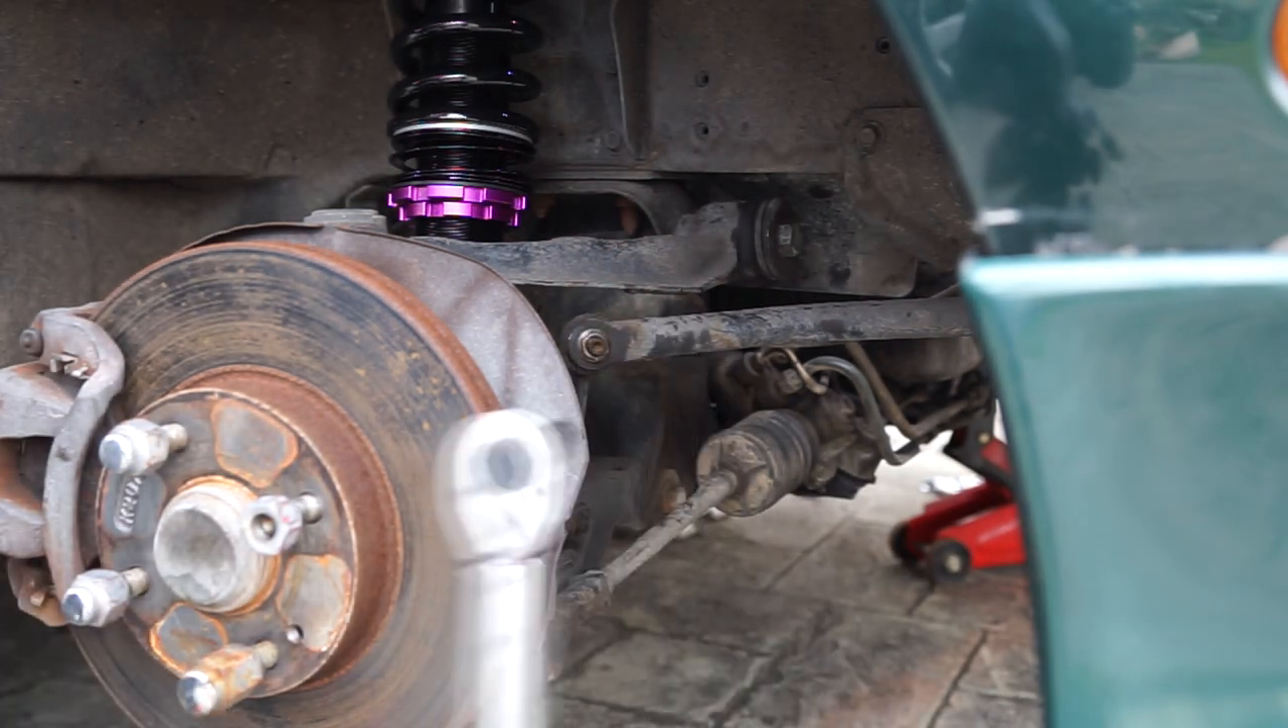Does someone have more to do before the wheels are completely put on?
Yes.